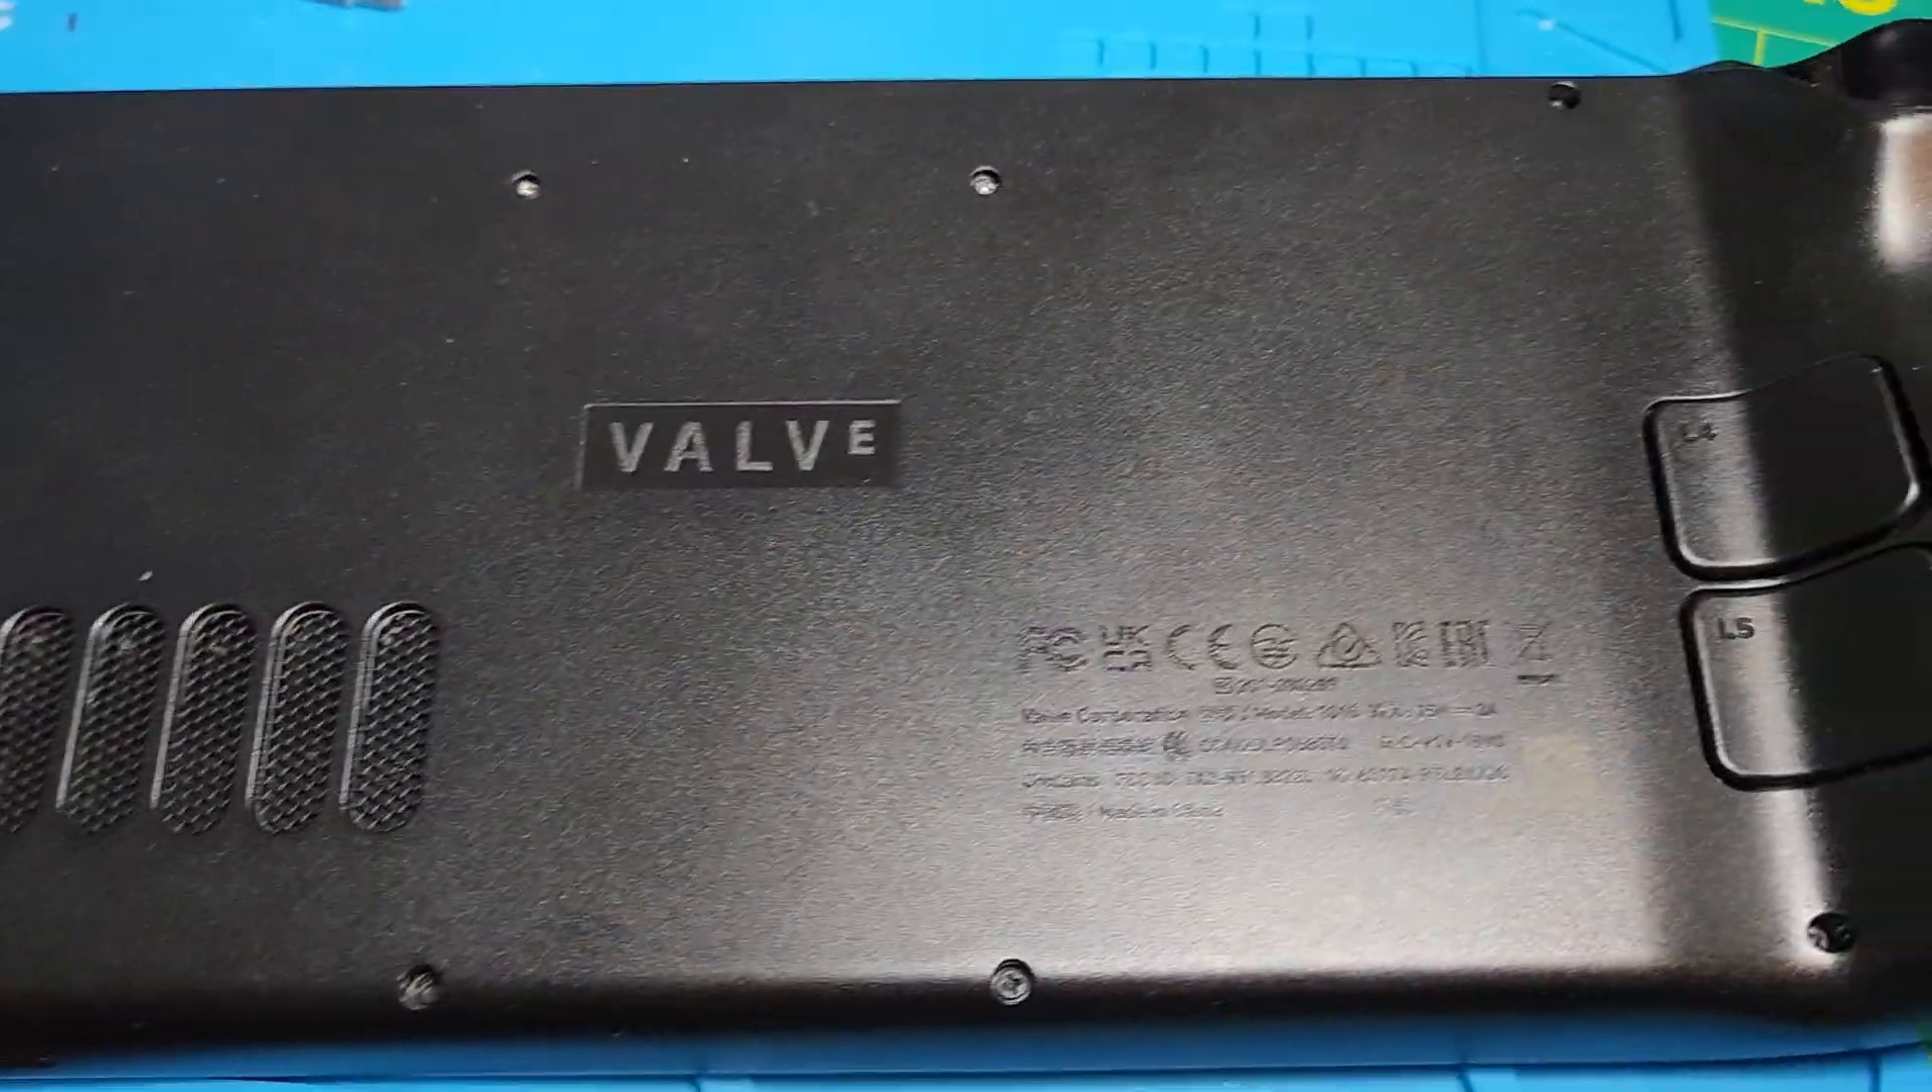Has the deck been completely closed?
Yes.